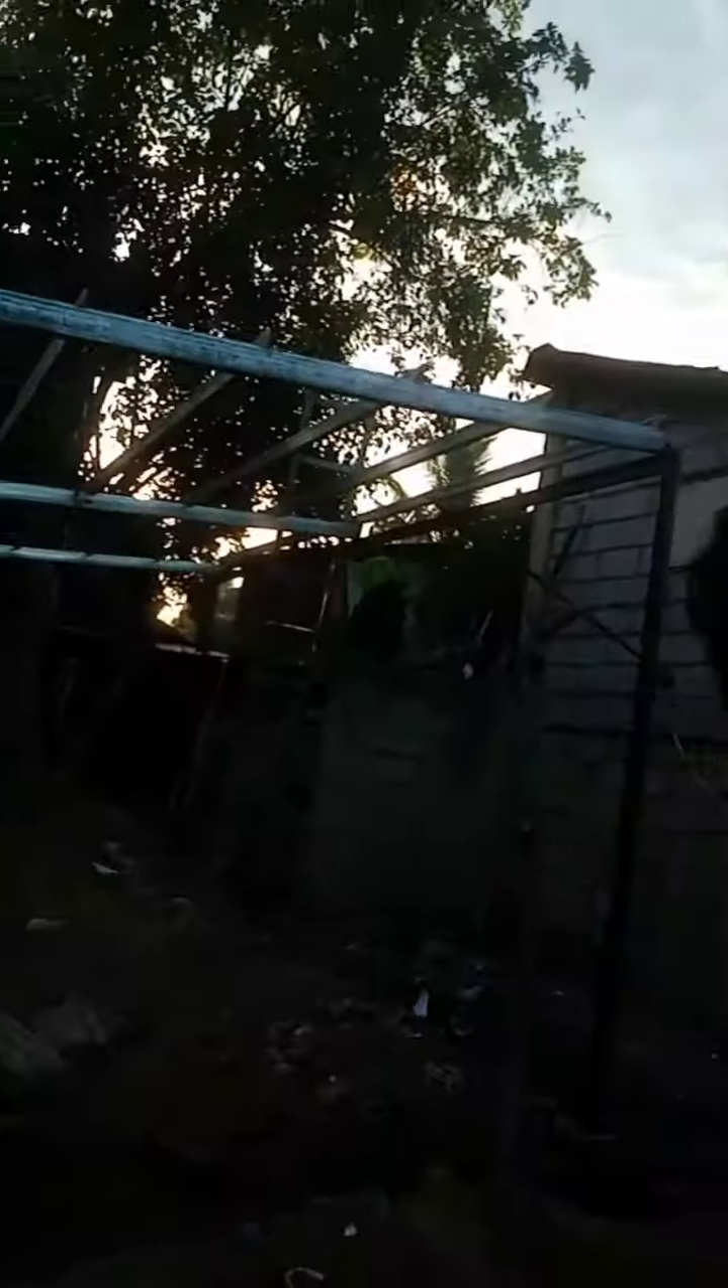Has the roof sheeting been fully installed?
No.